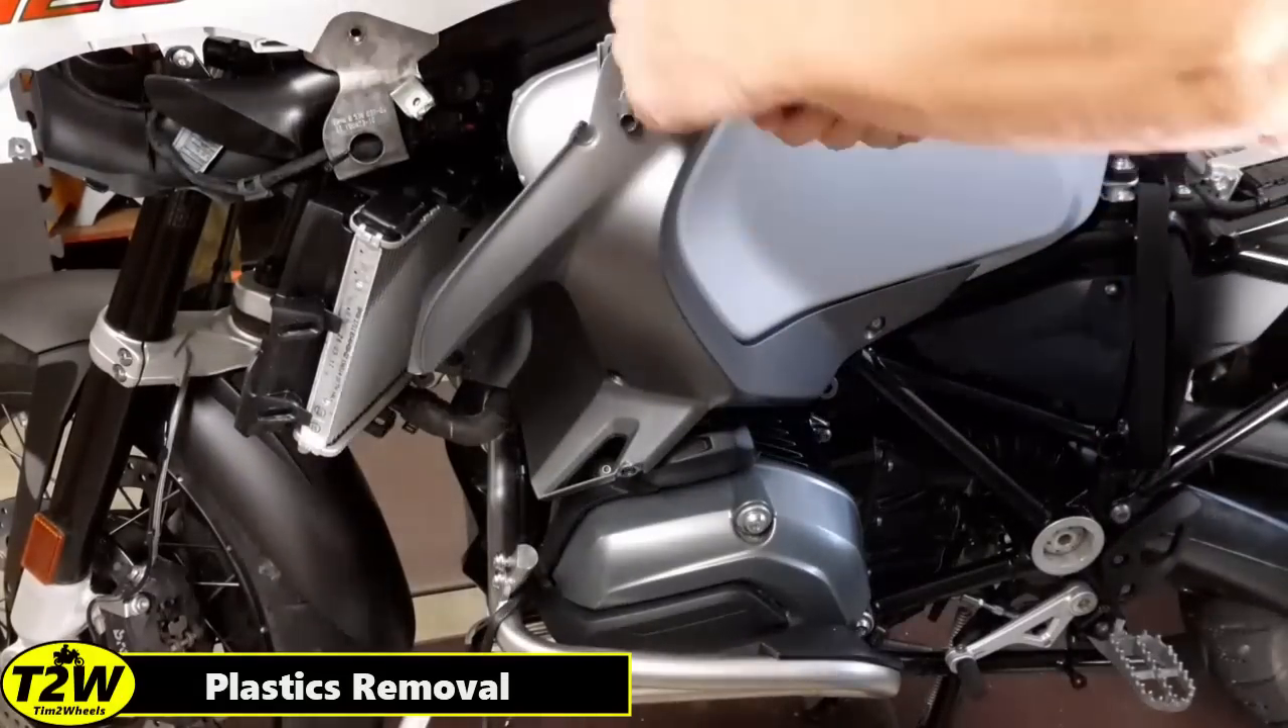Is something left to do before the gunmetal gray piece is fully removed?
Yes.